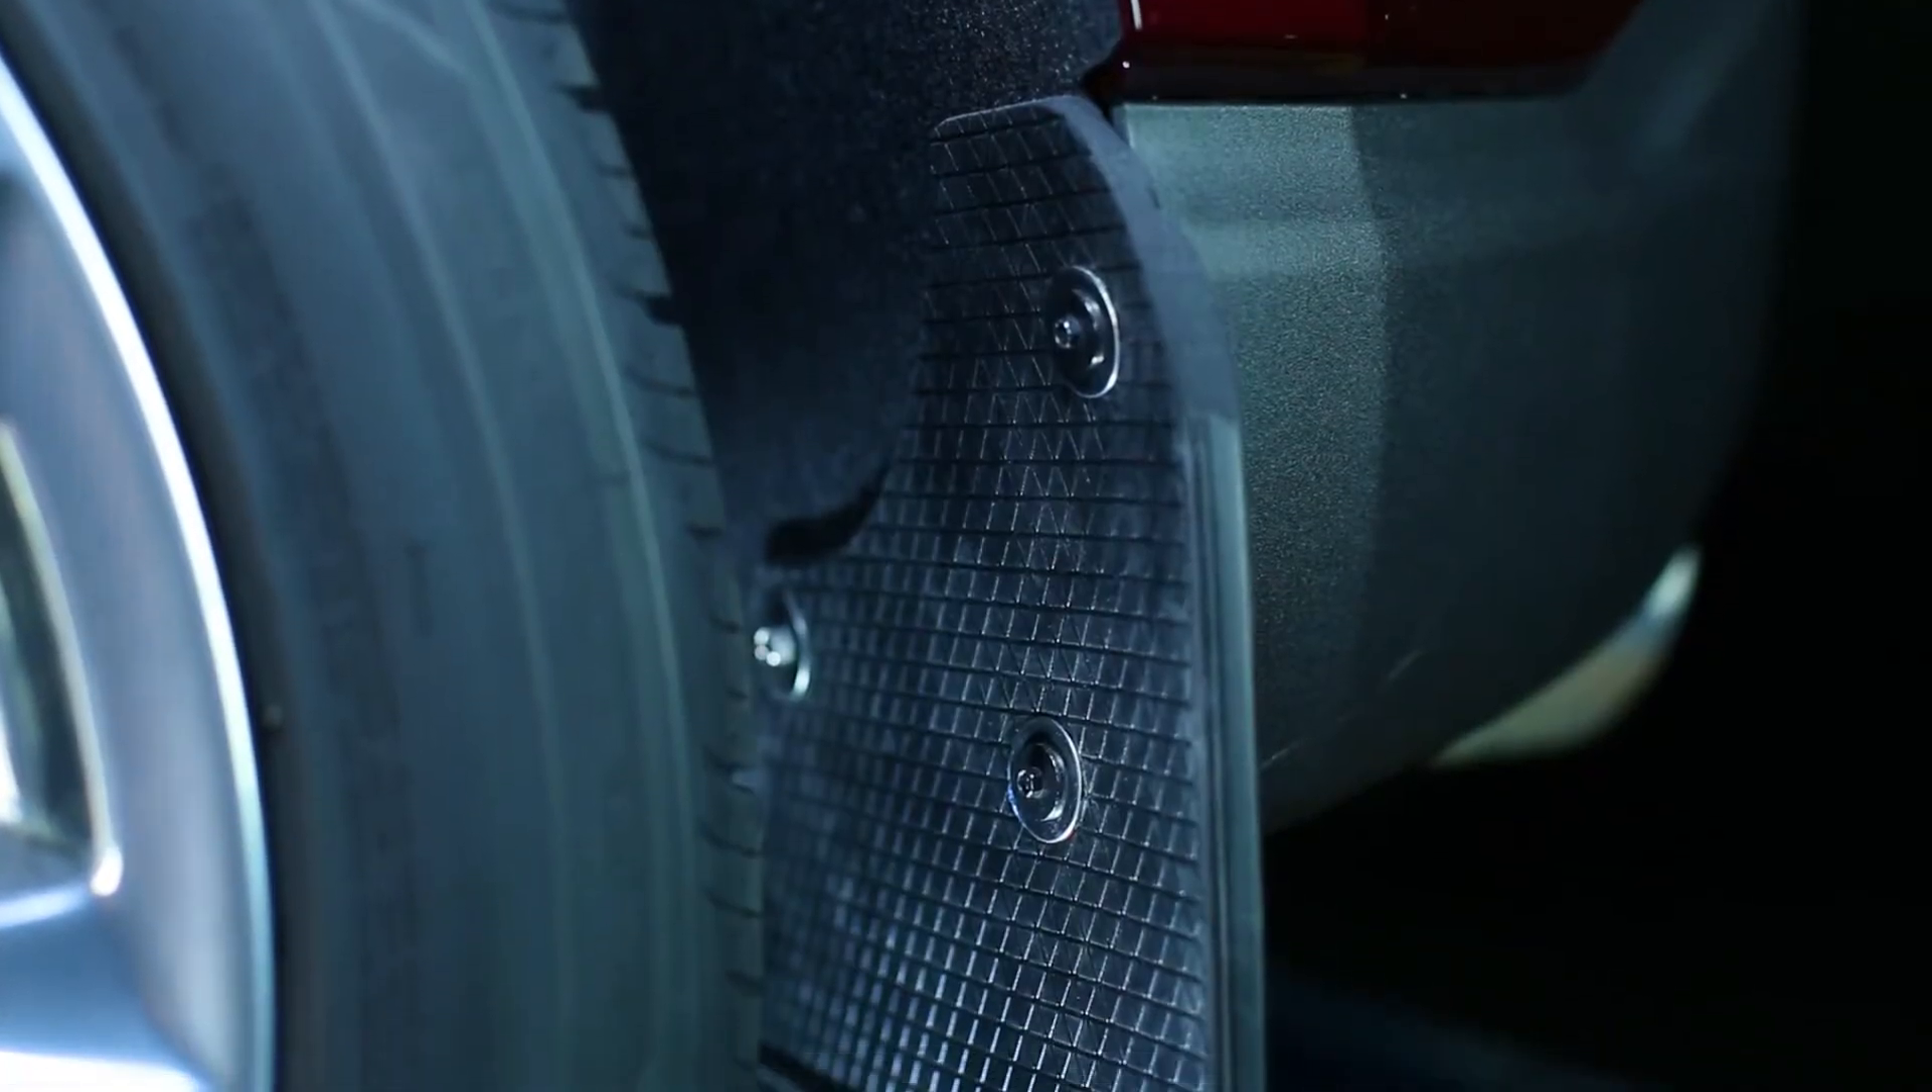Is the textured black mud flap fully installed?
Yes.